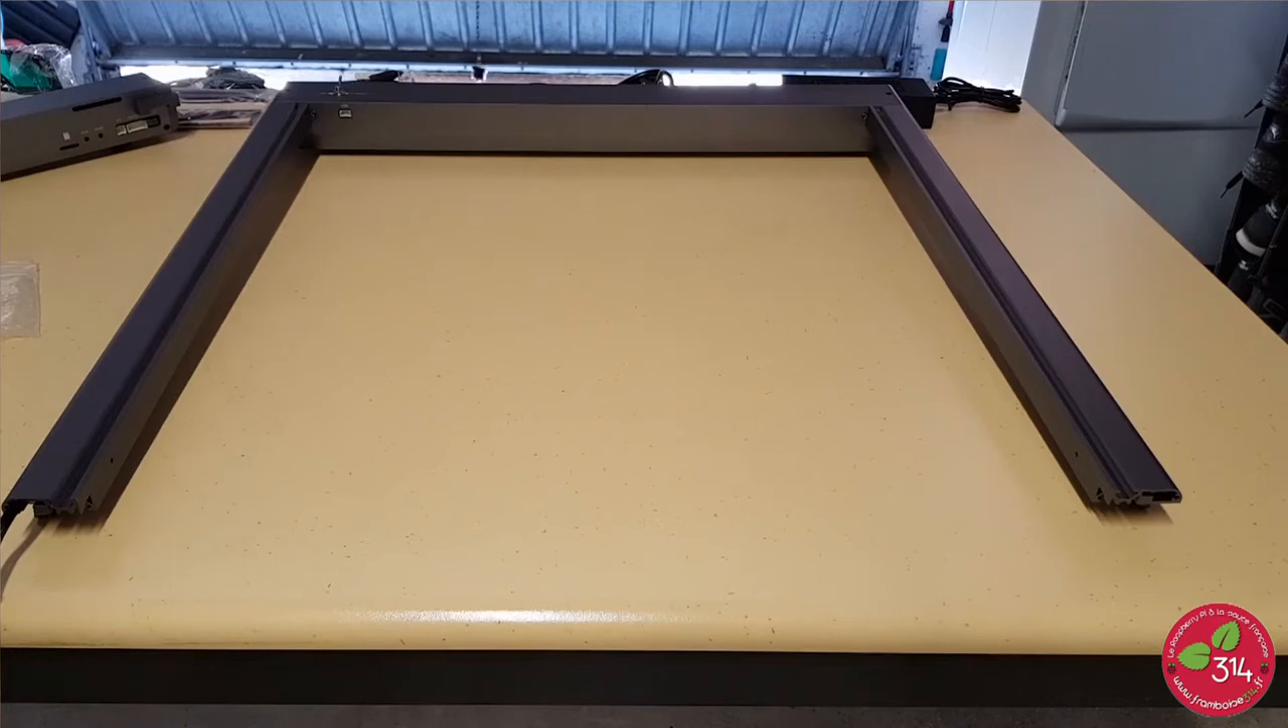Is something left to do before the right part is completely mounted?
No.